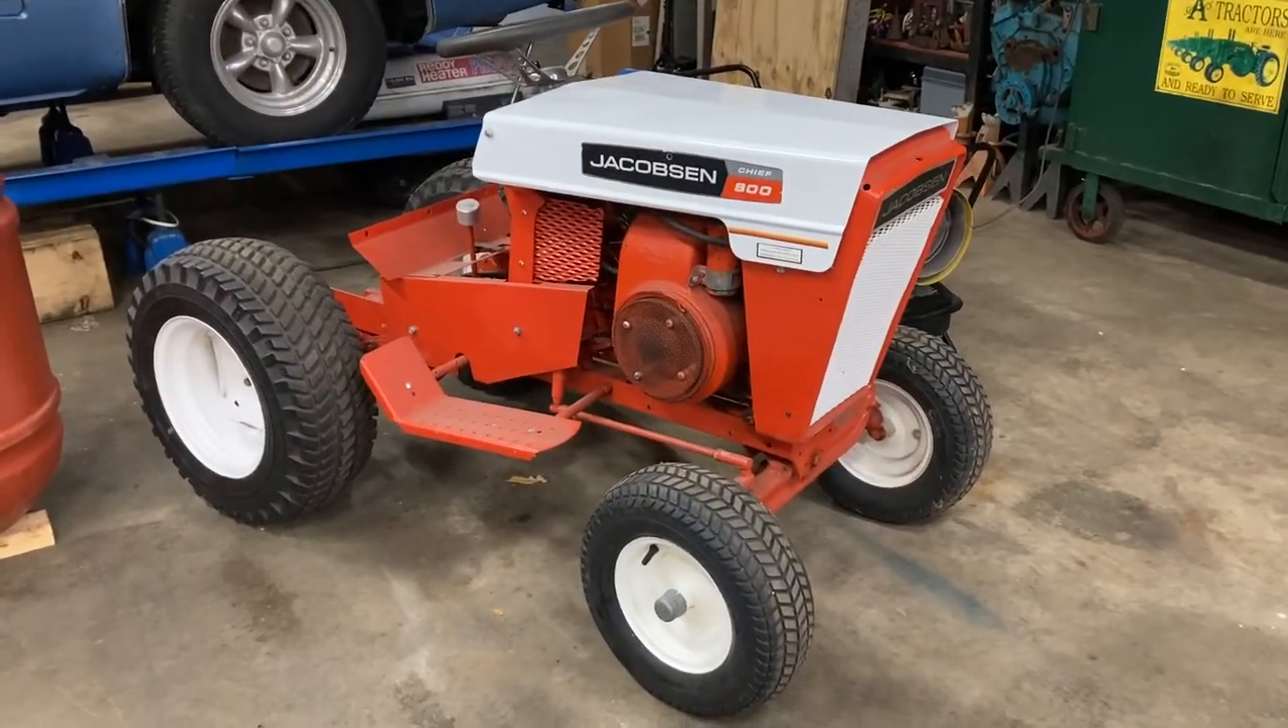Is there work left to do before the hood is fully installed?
No.